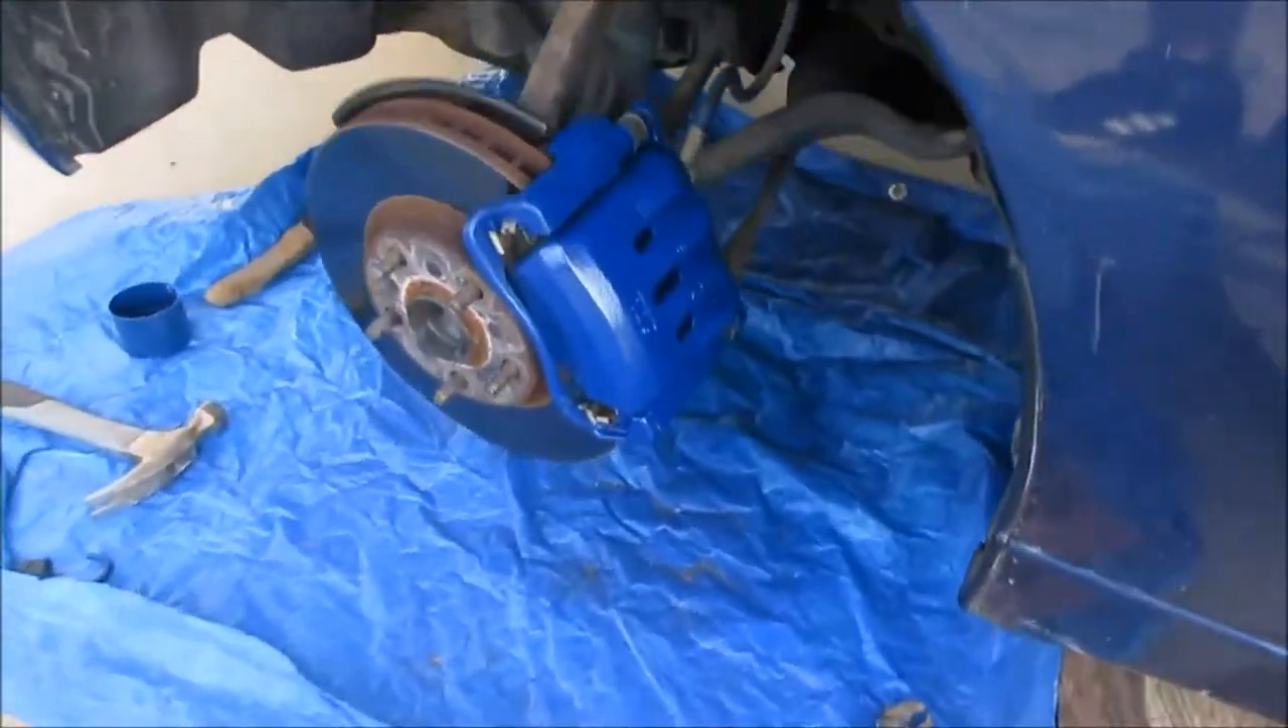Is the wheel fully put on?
No.